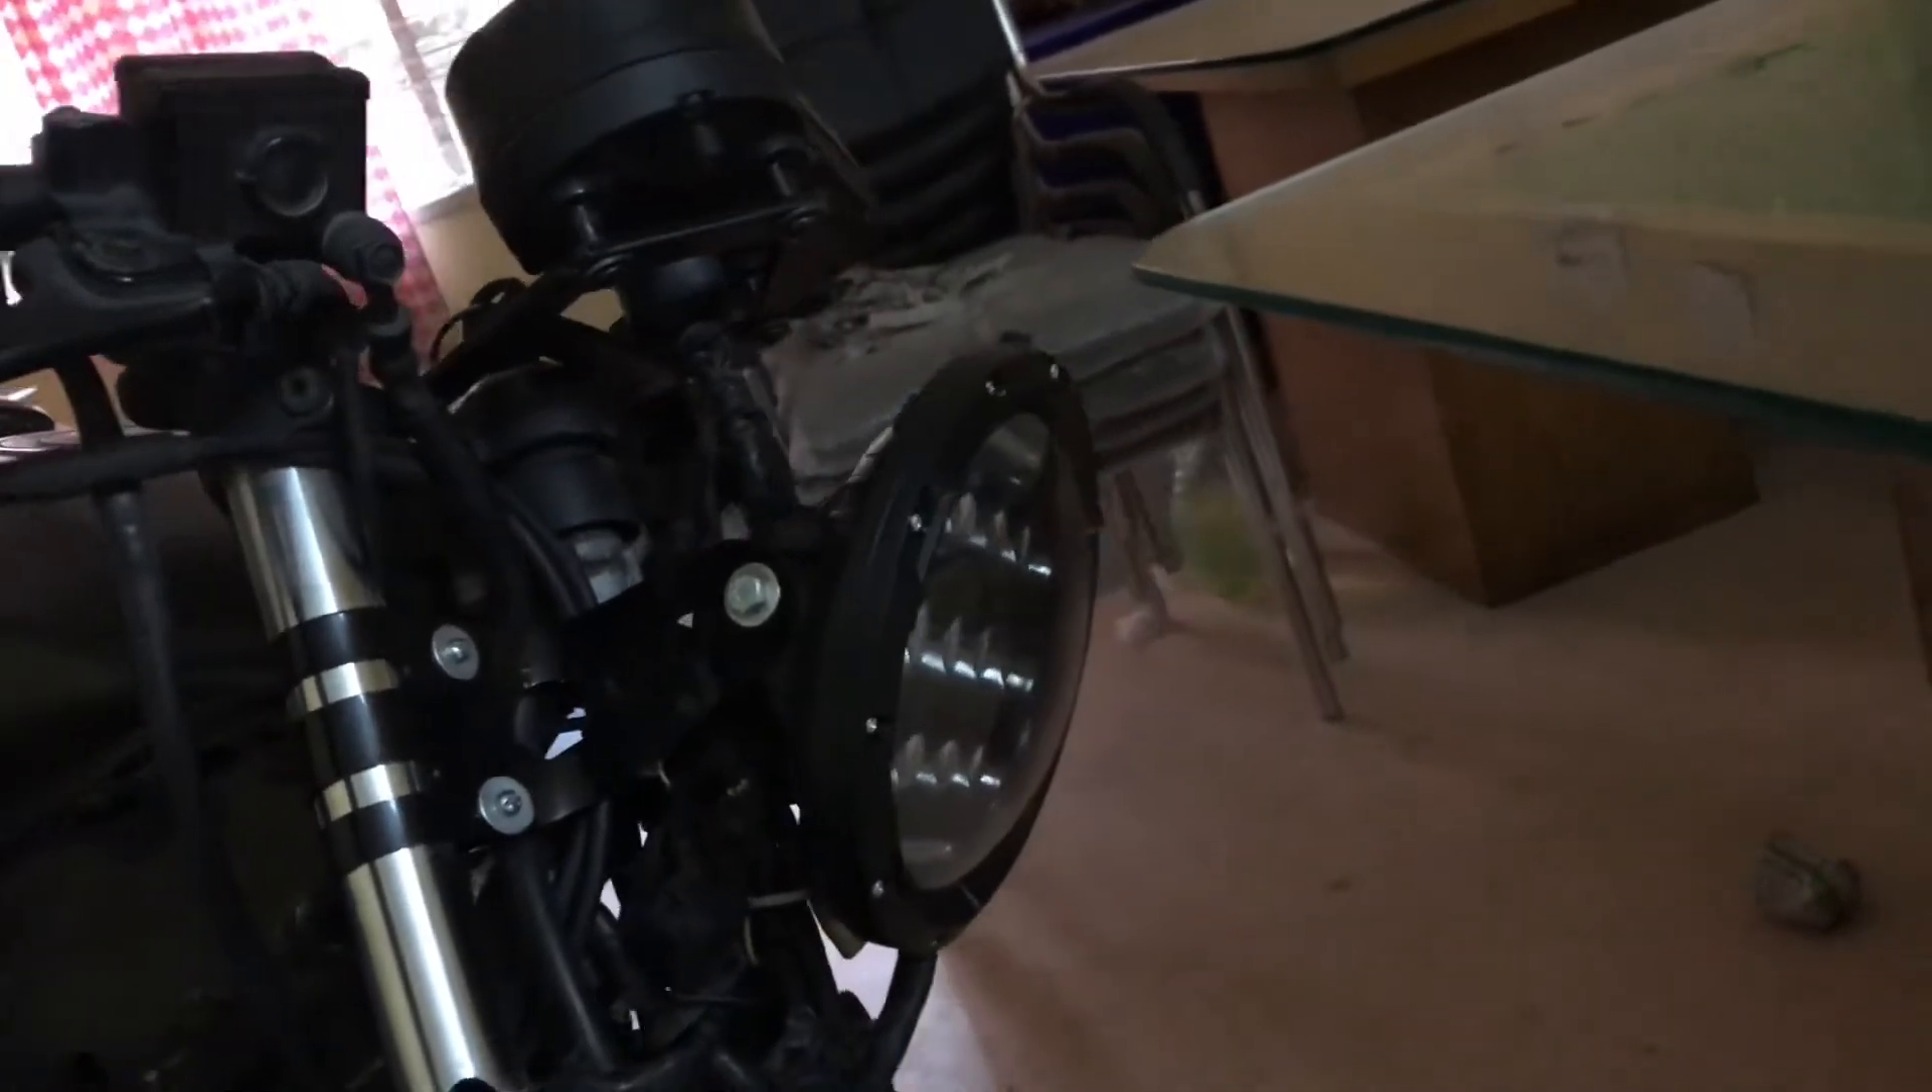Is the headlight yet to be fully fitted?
No.